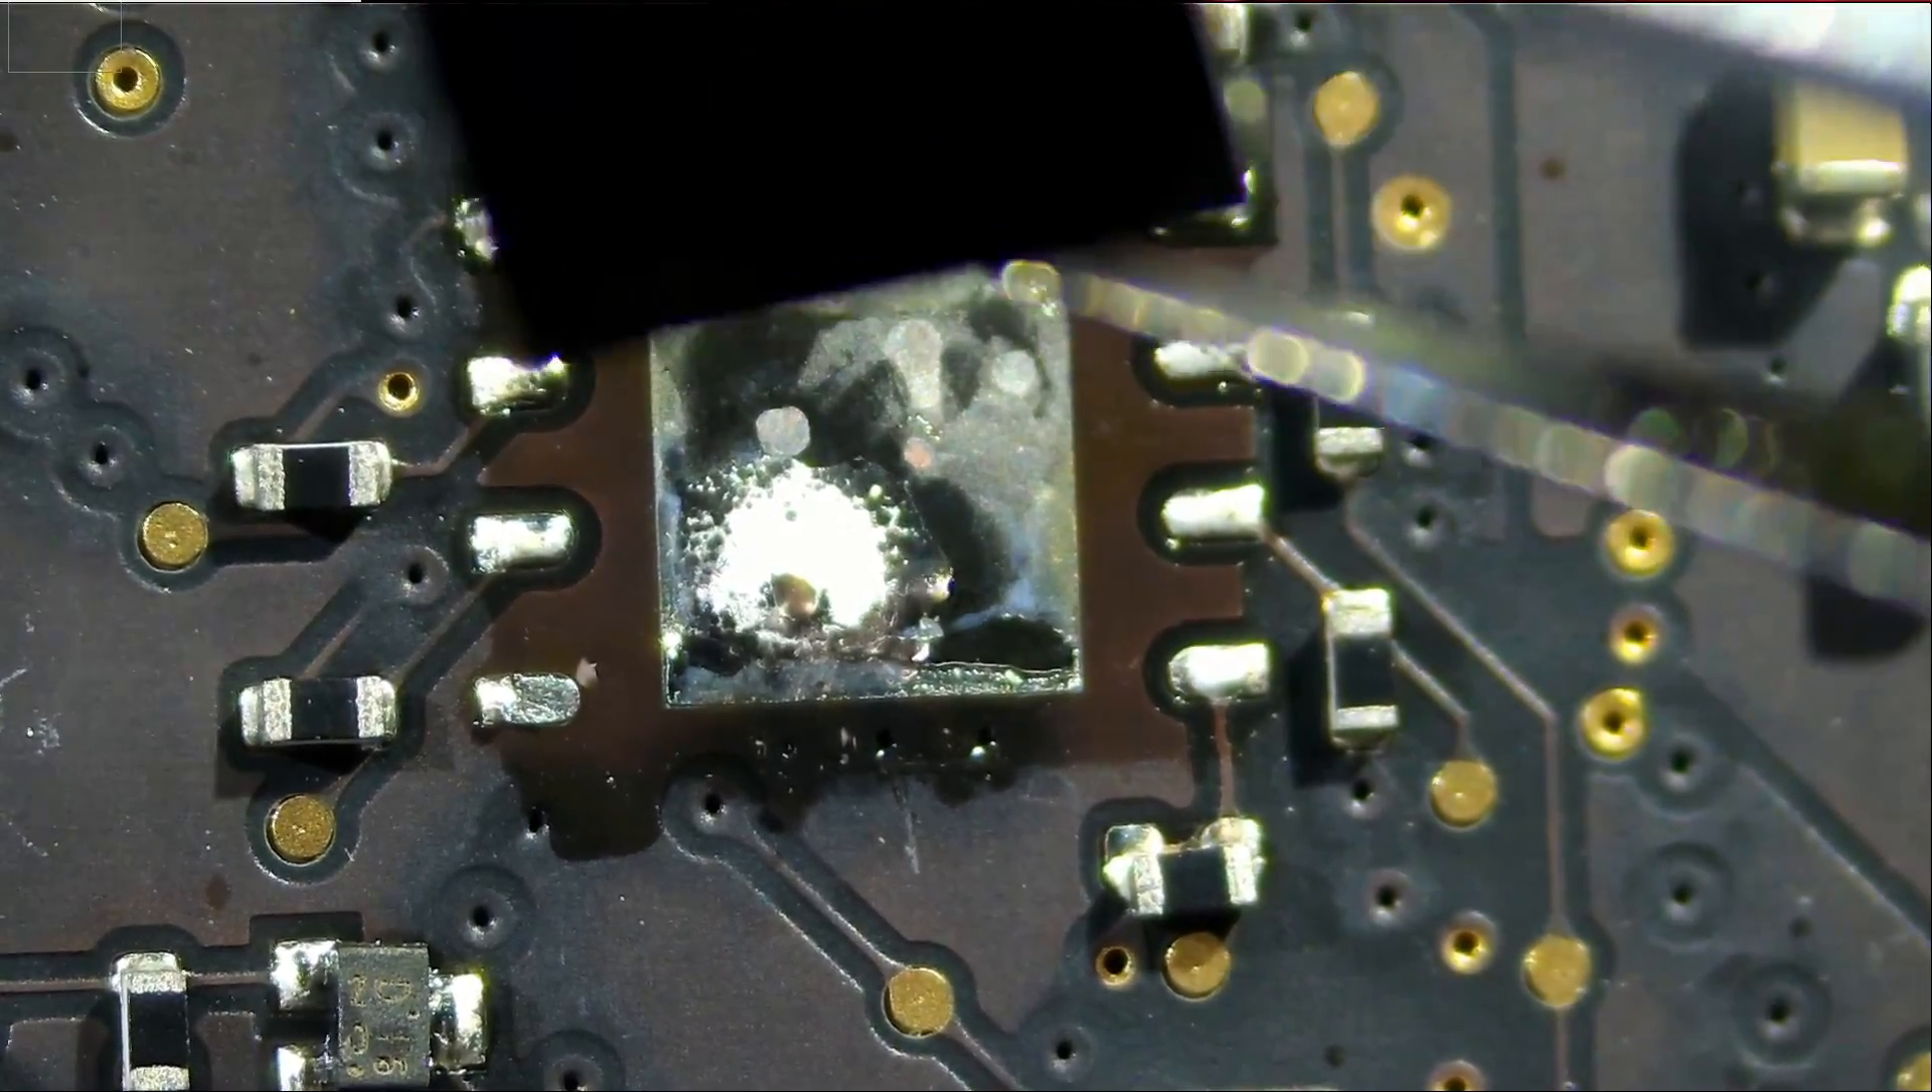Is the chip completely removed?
Yes.